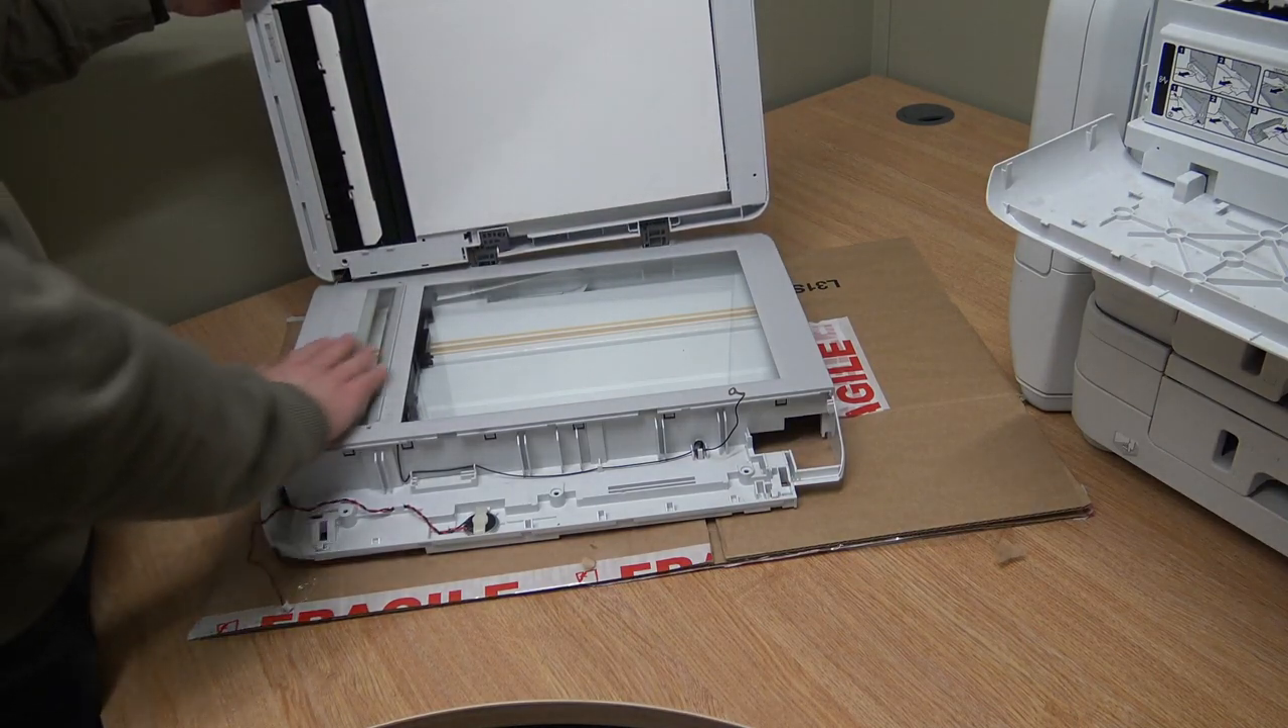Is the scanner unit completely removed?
Yes.